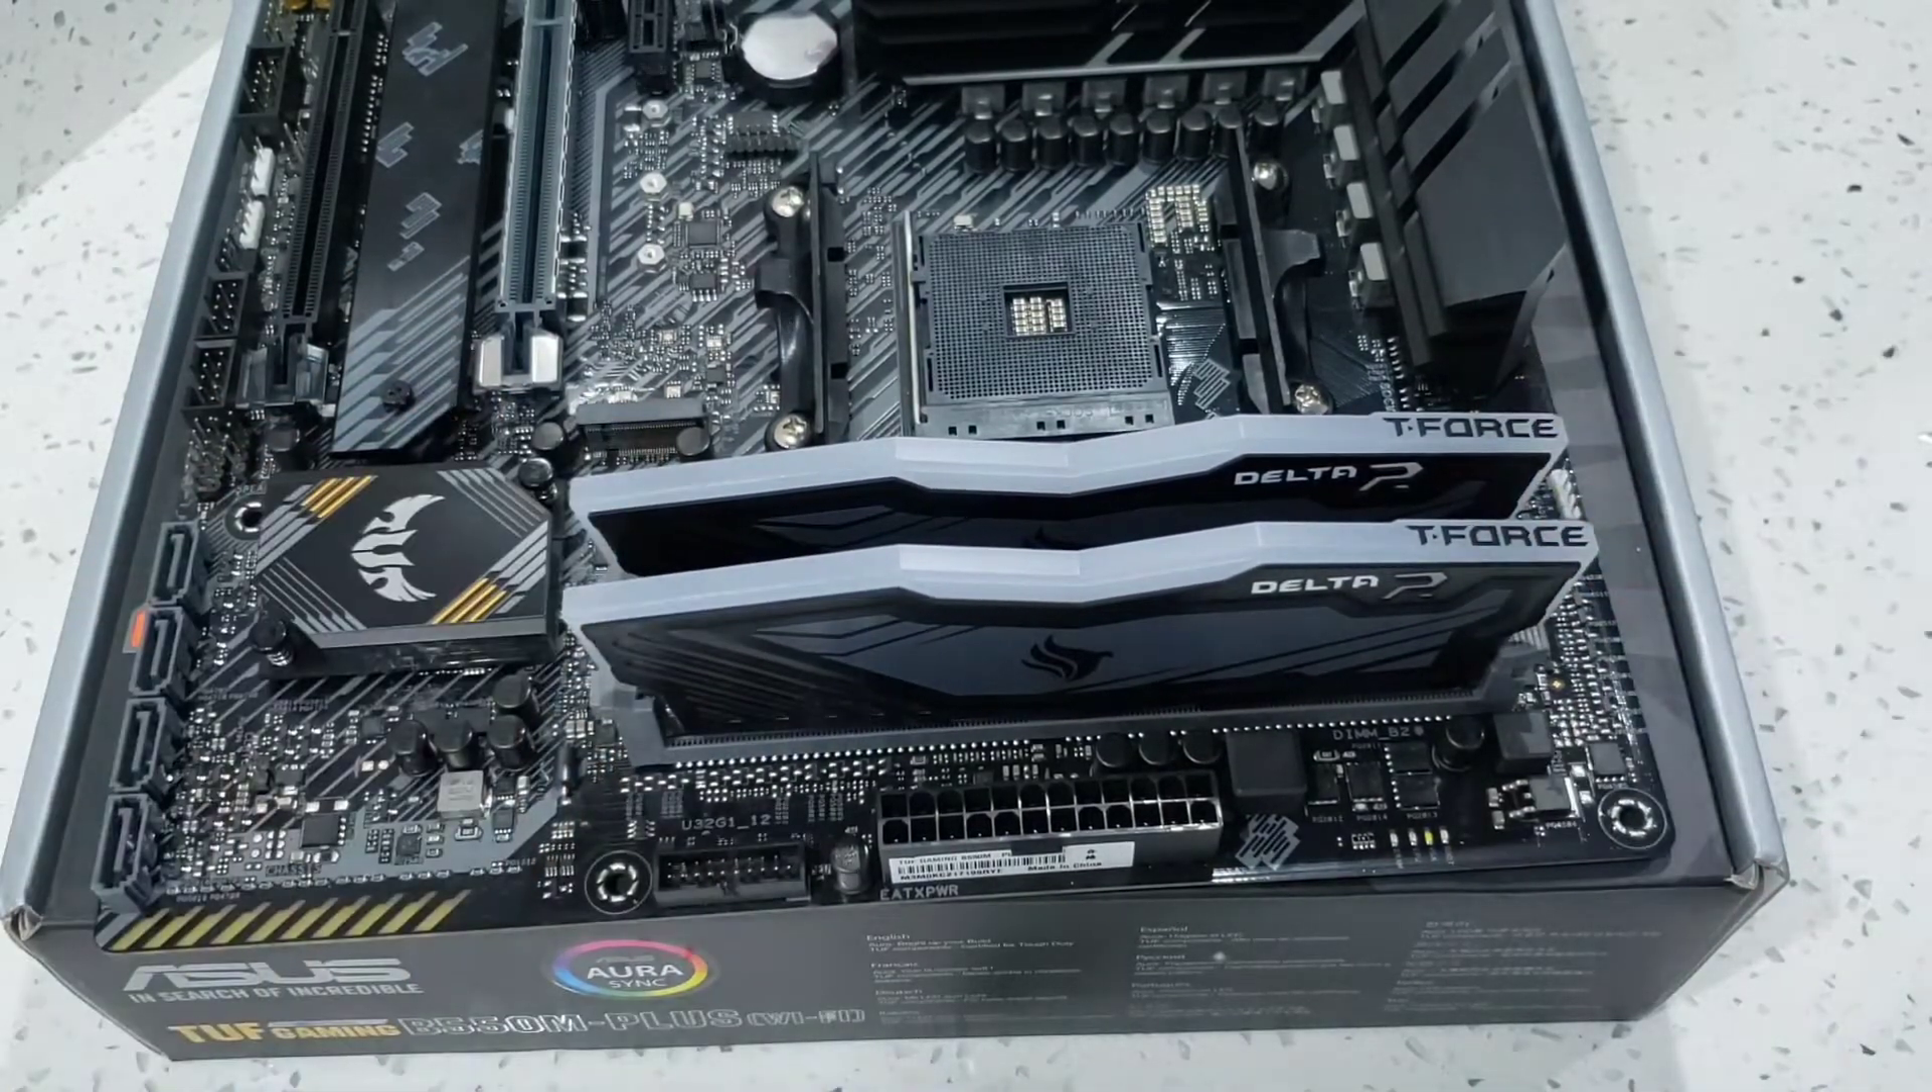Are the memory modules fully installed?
Yes.